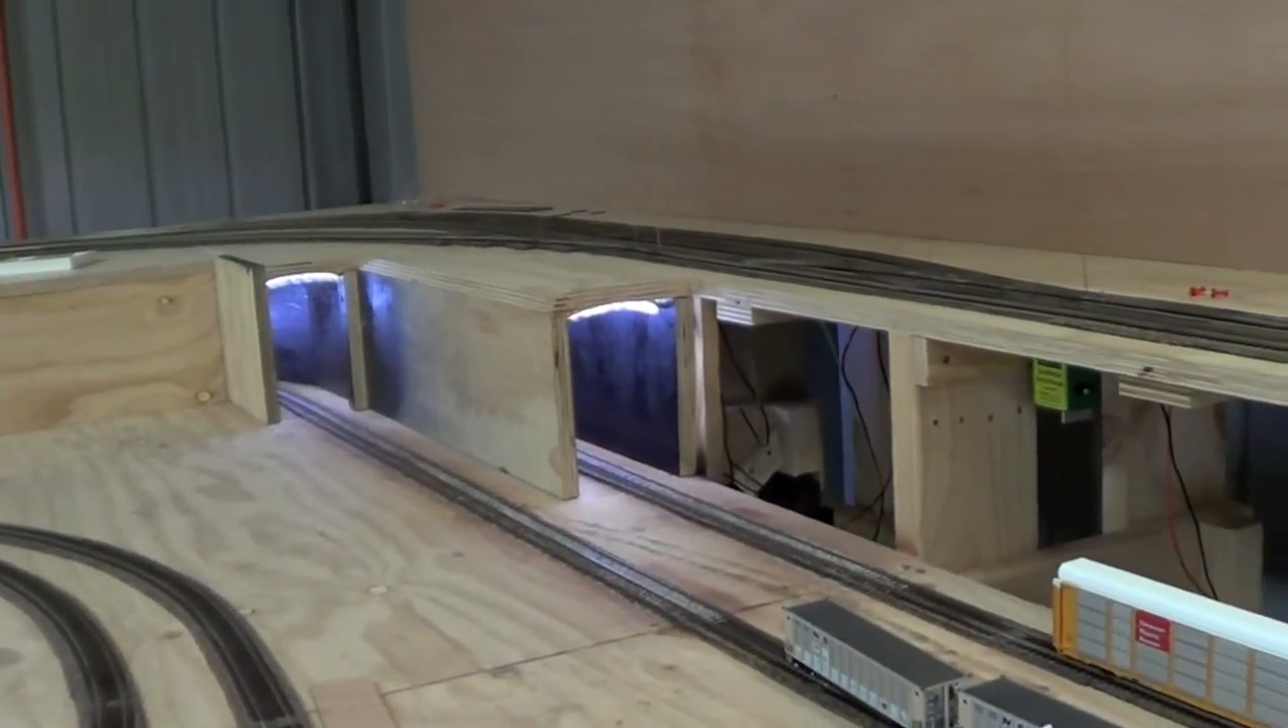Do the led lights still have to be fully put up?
No.